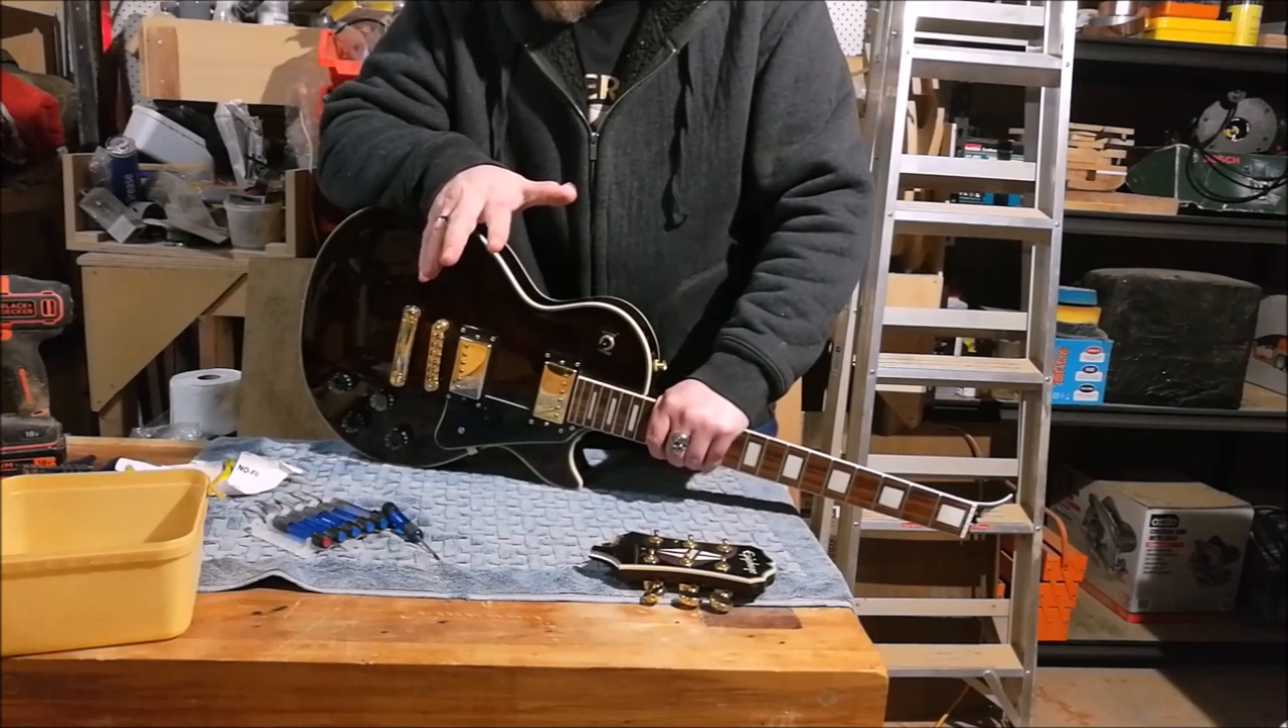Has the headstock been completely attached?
No.